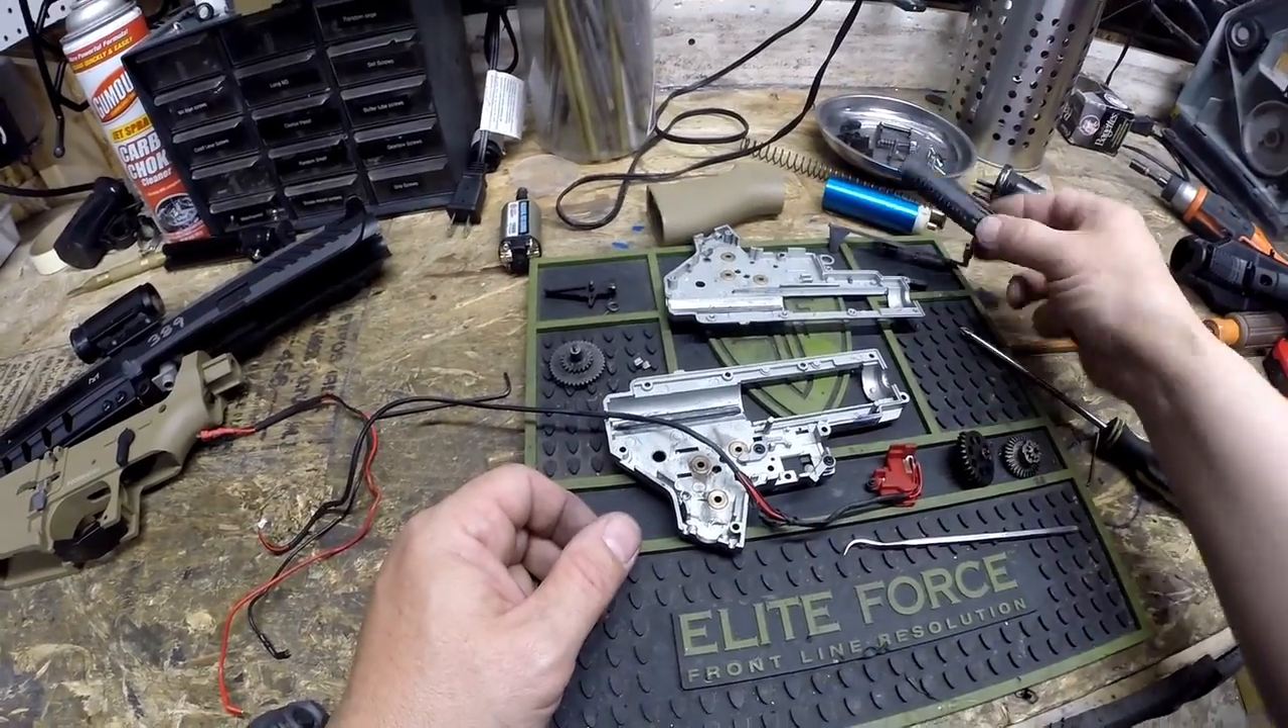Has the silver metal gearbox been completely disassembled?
Yes.